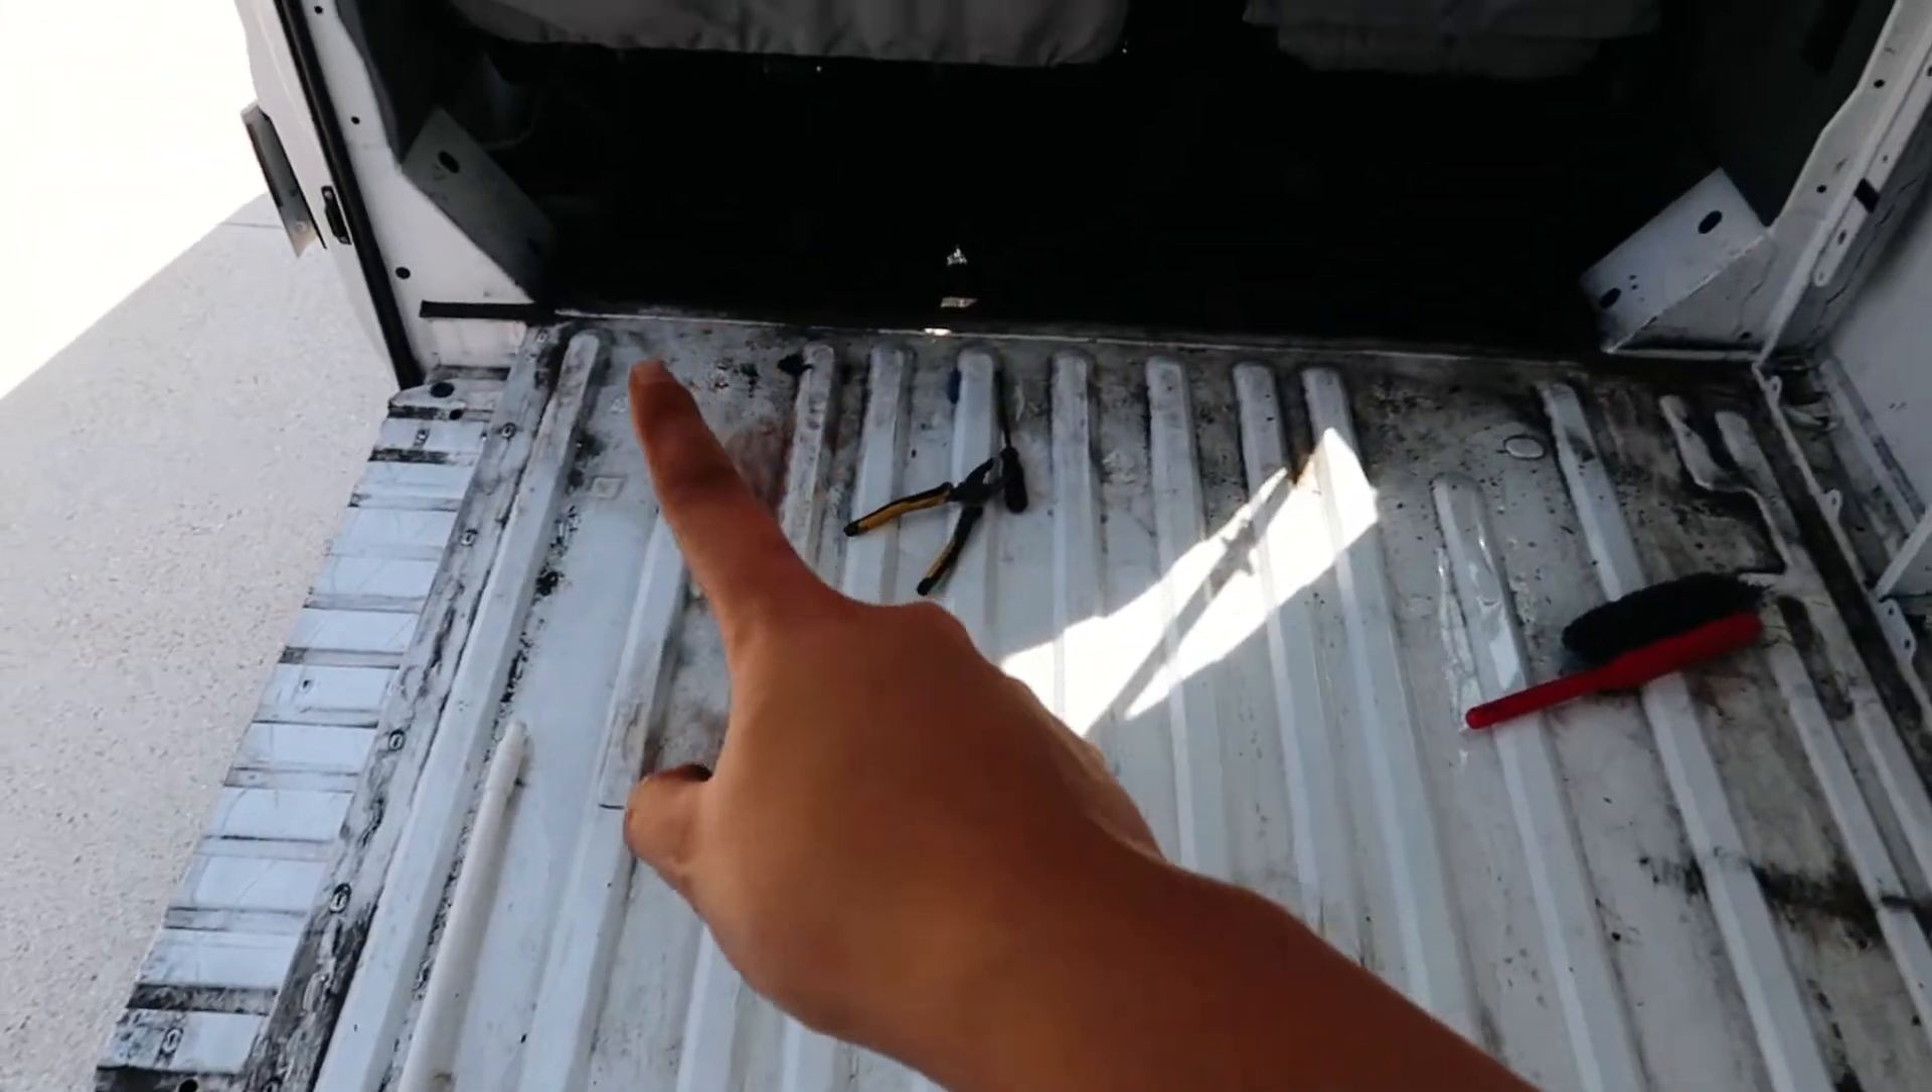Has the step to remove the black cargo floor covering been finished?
Yes.